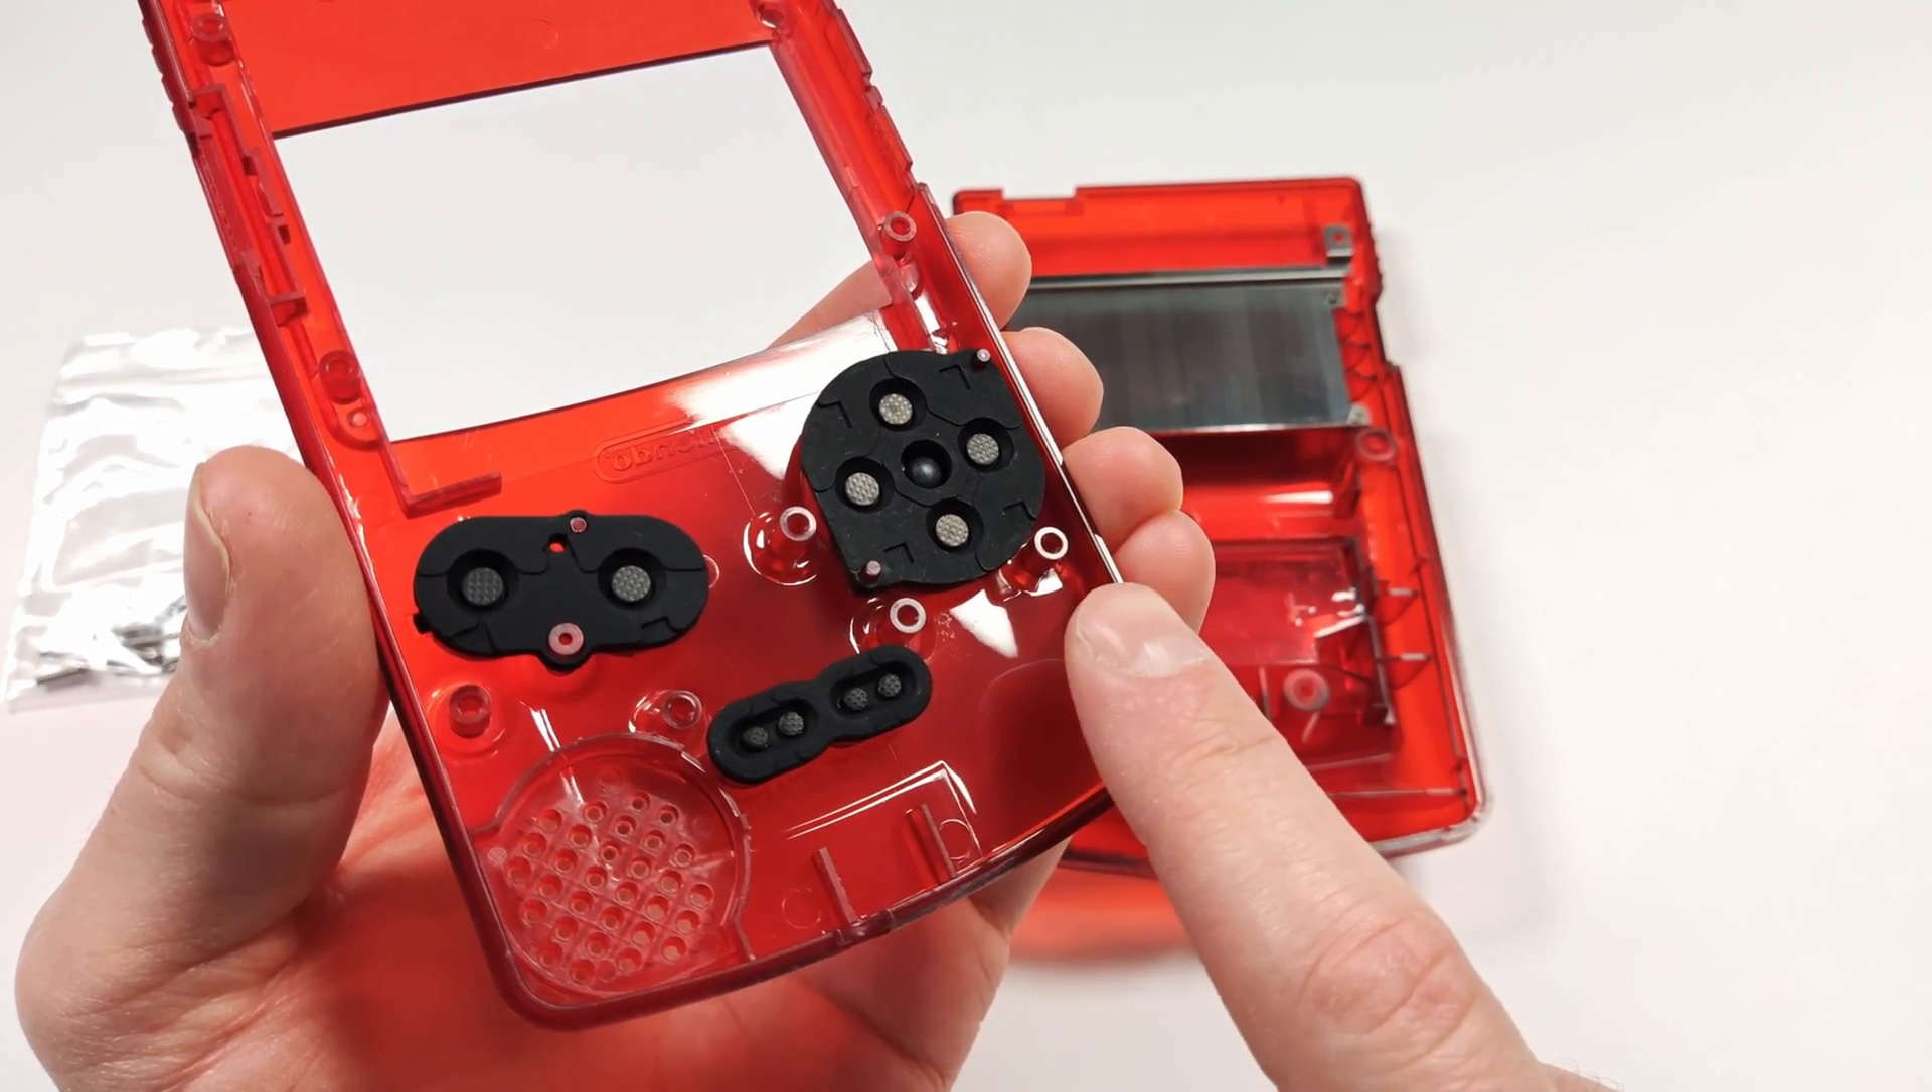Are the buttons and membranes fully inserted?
Yes.